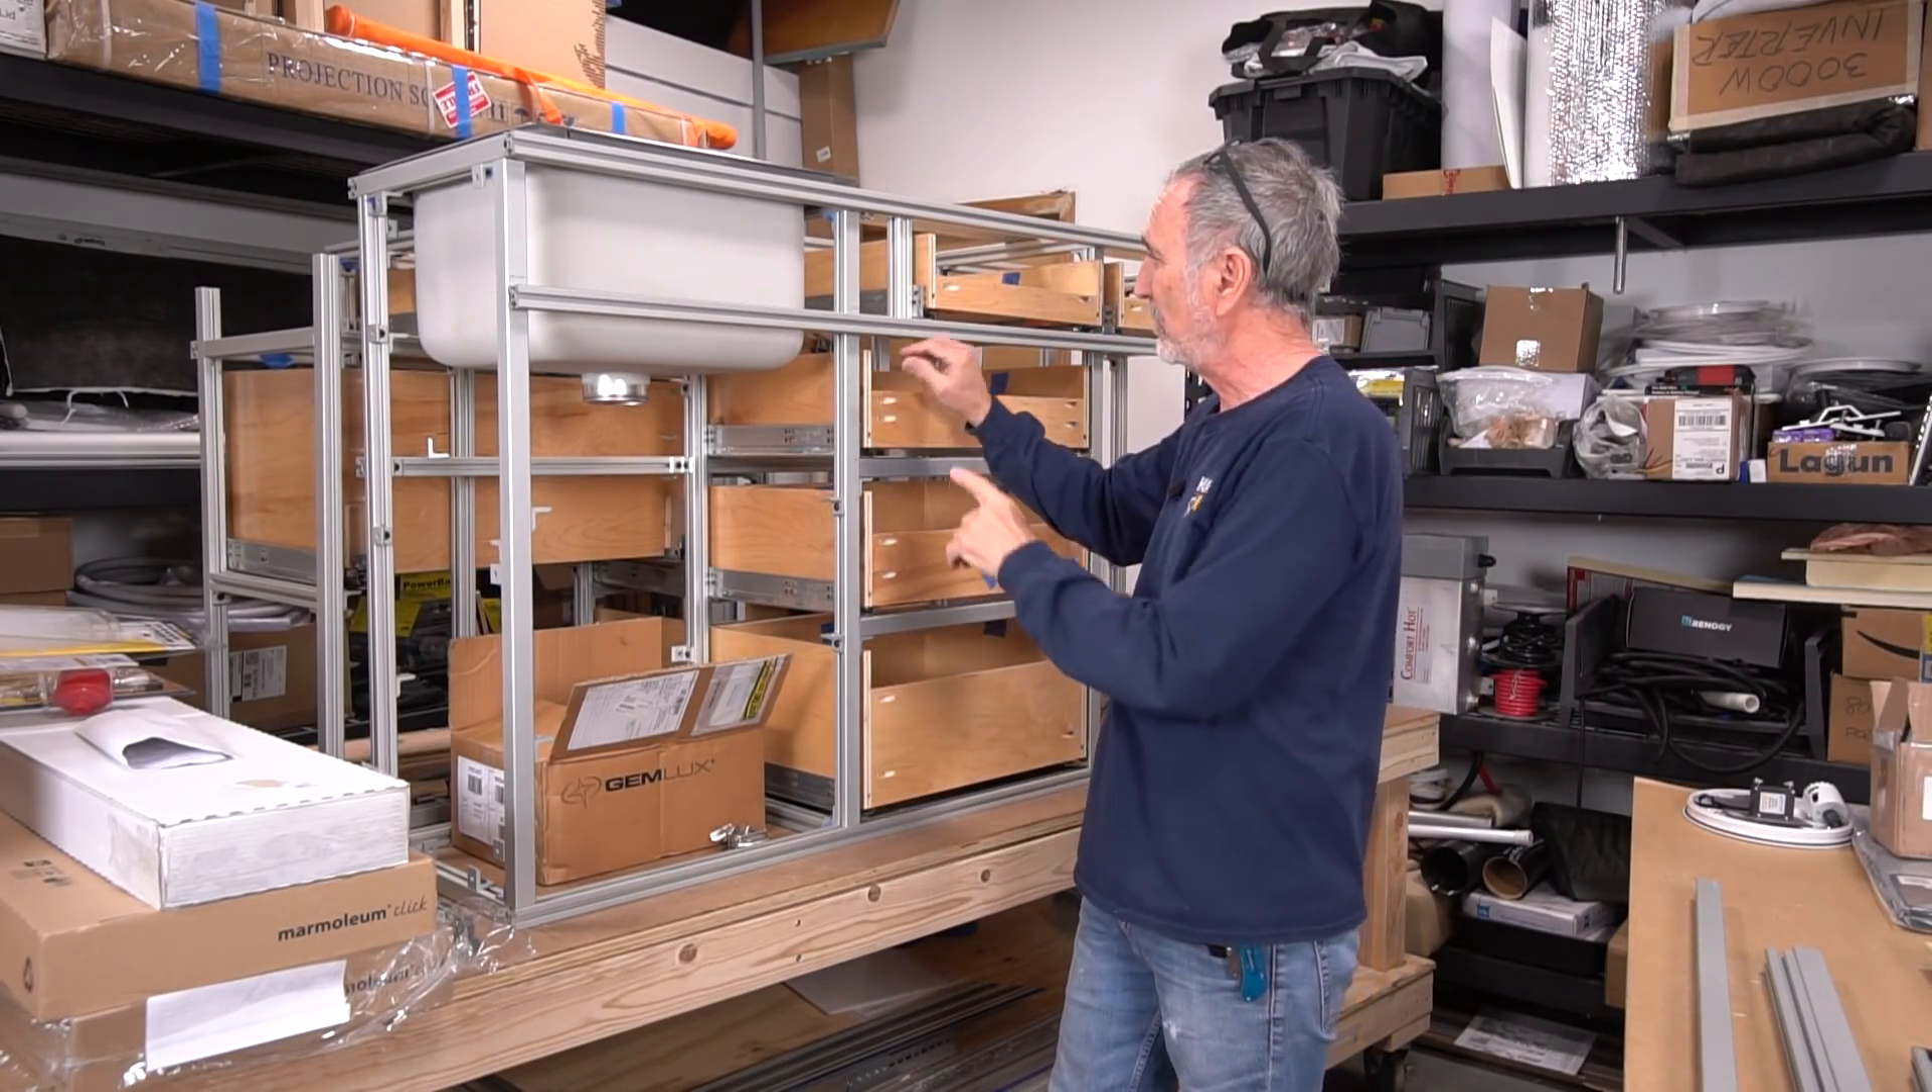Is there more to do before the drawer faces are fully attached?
Yes.